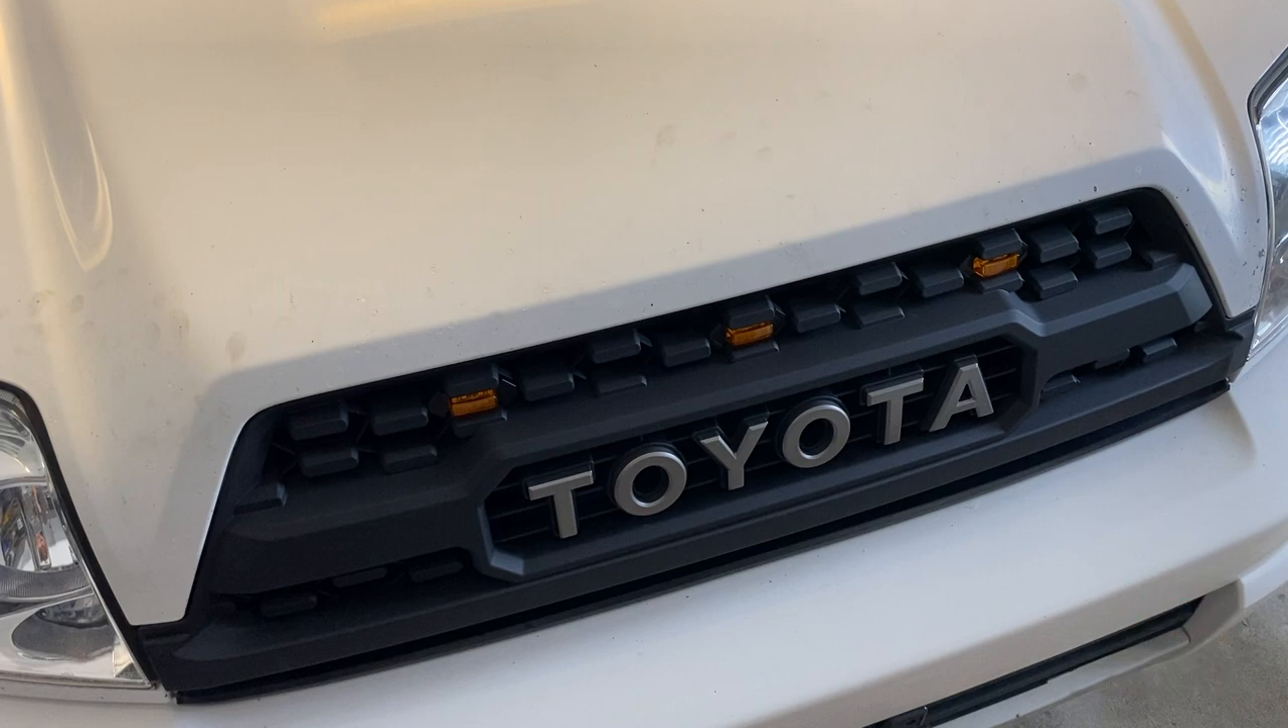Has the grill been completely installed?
Yes.